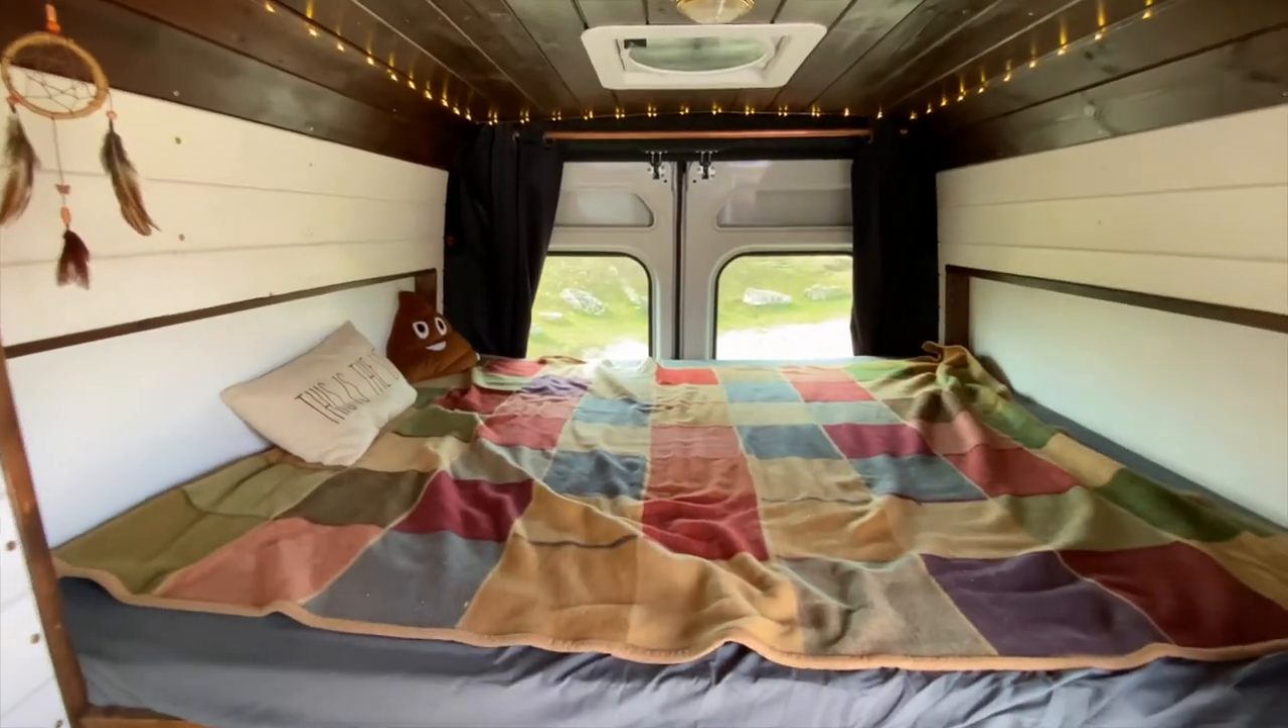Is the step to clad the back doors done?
No.